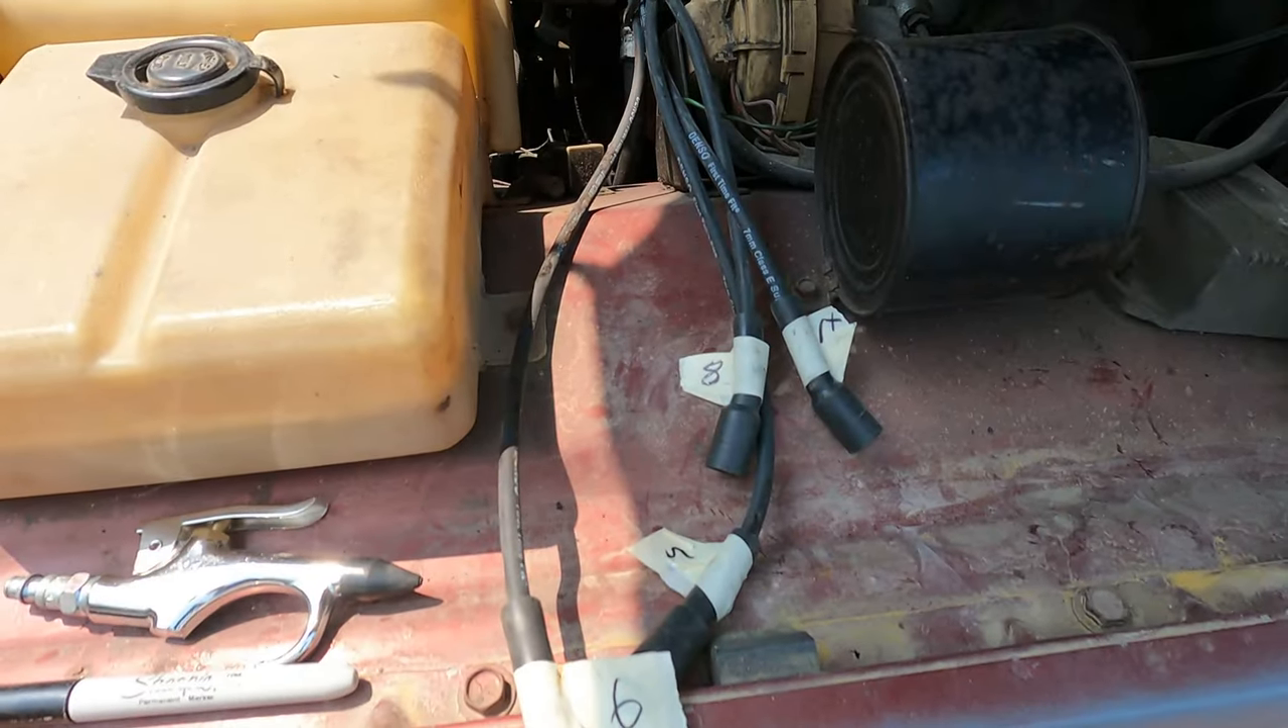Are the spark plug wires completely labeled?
Yes.